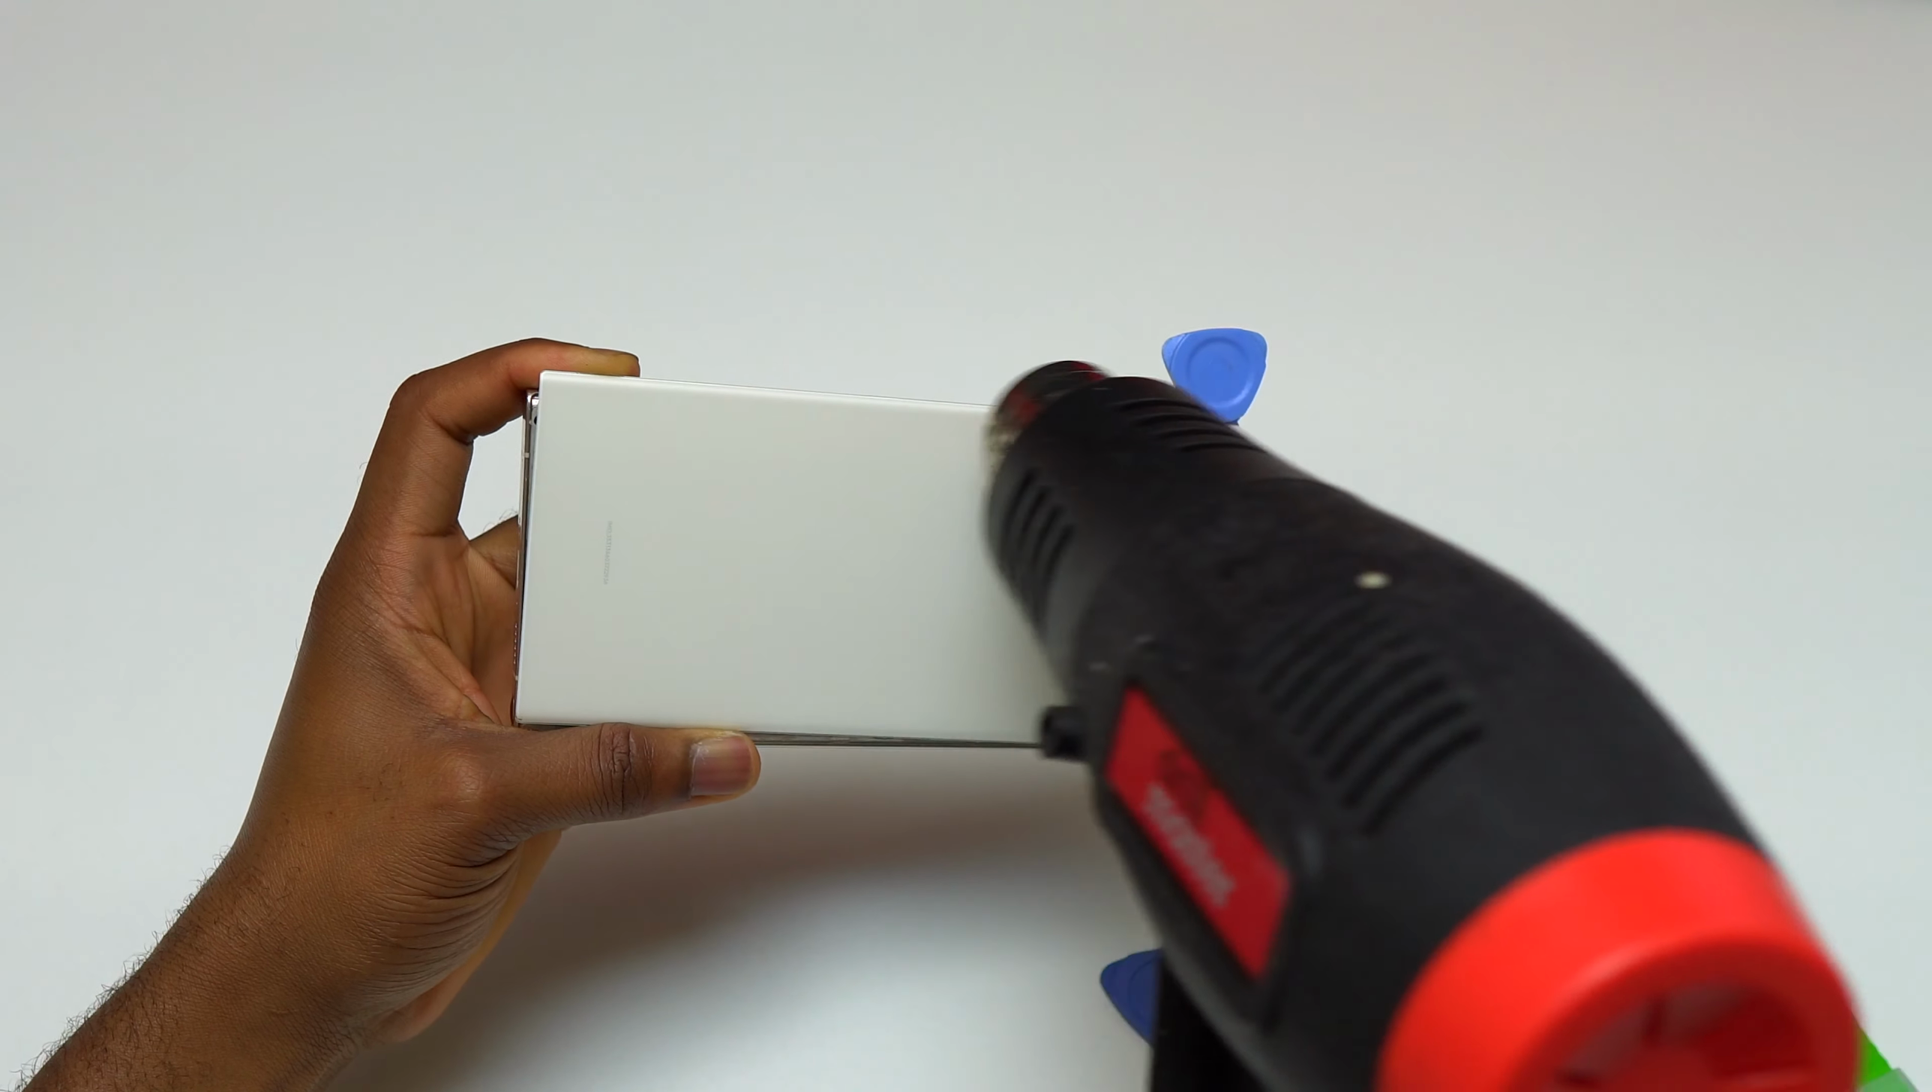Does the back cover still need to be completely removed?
Yes.